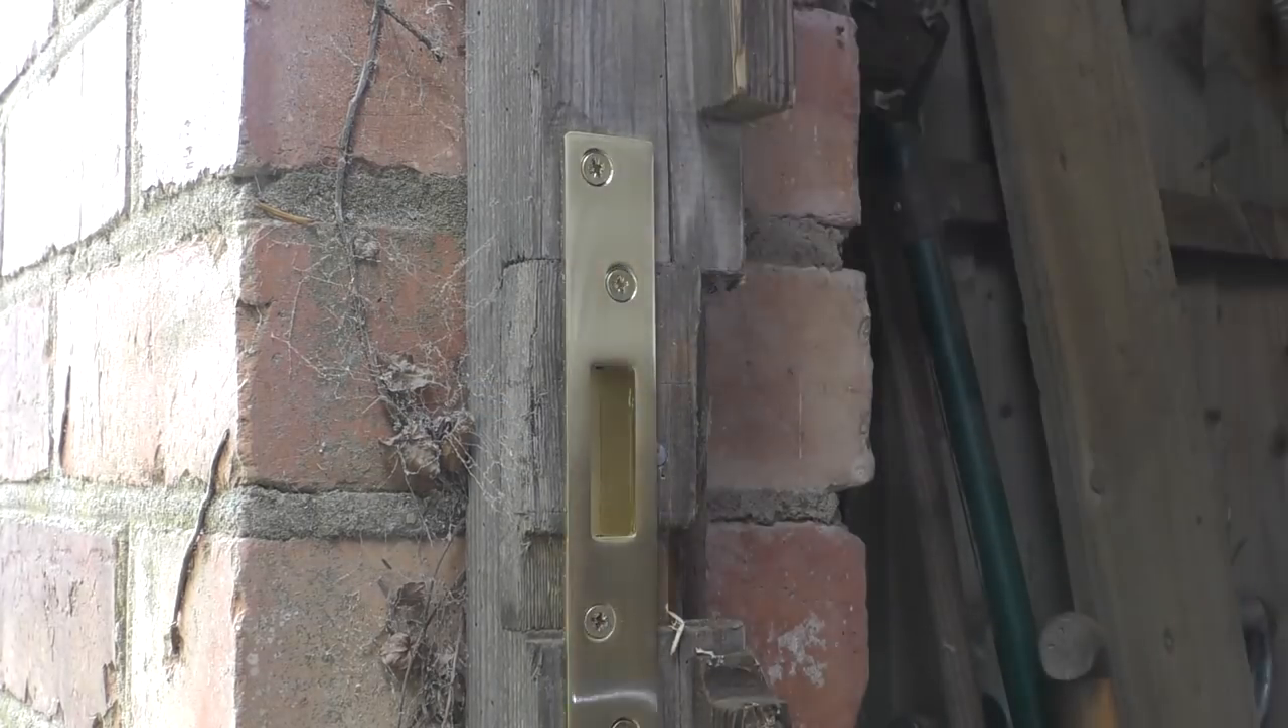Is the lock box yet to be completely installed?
No.